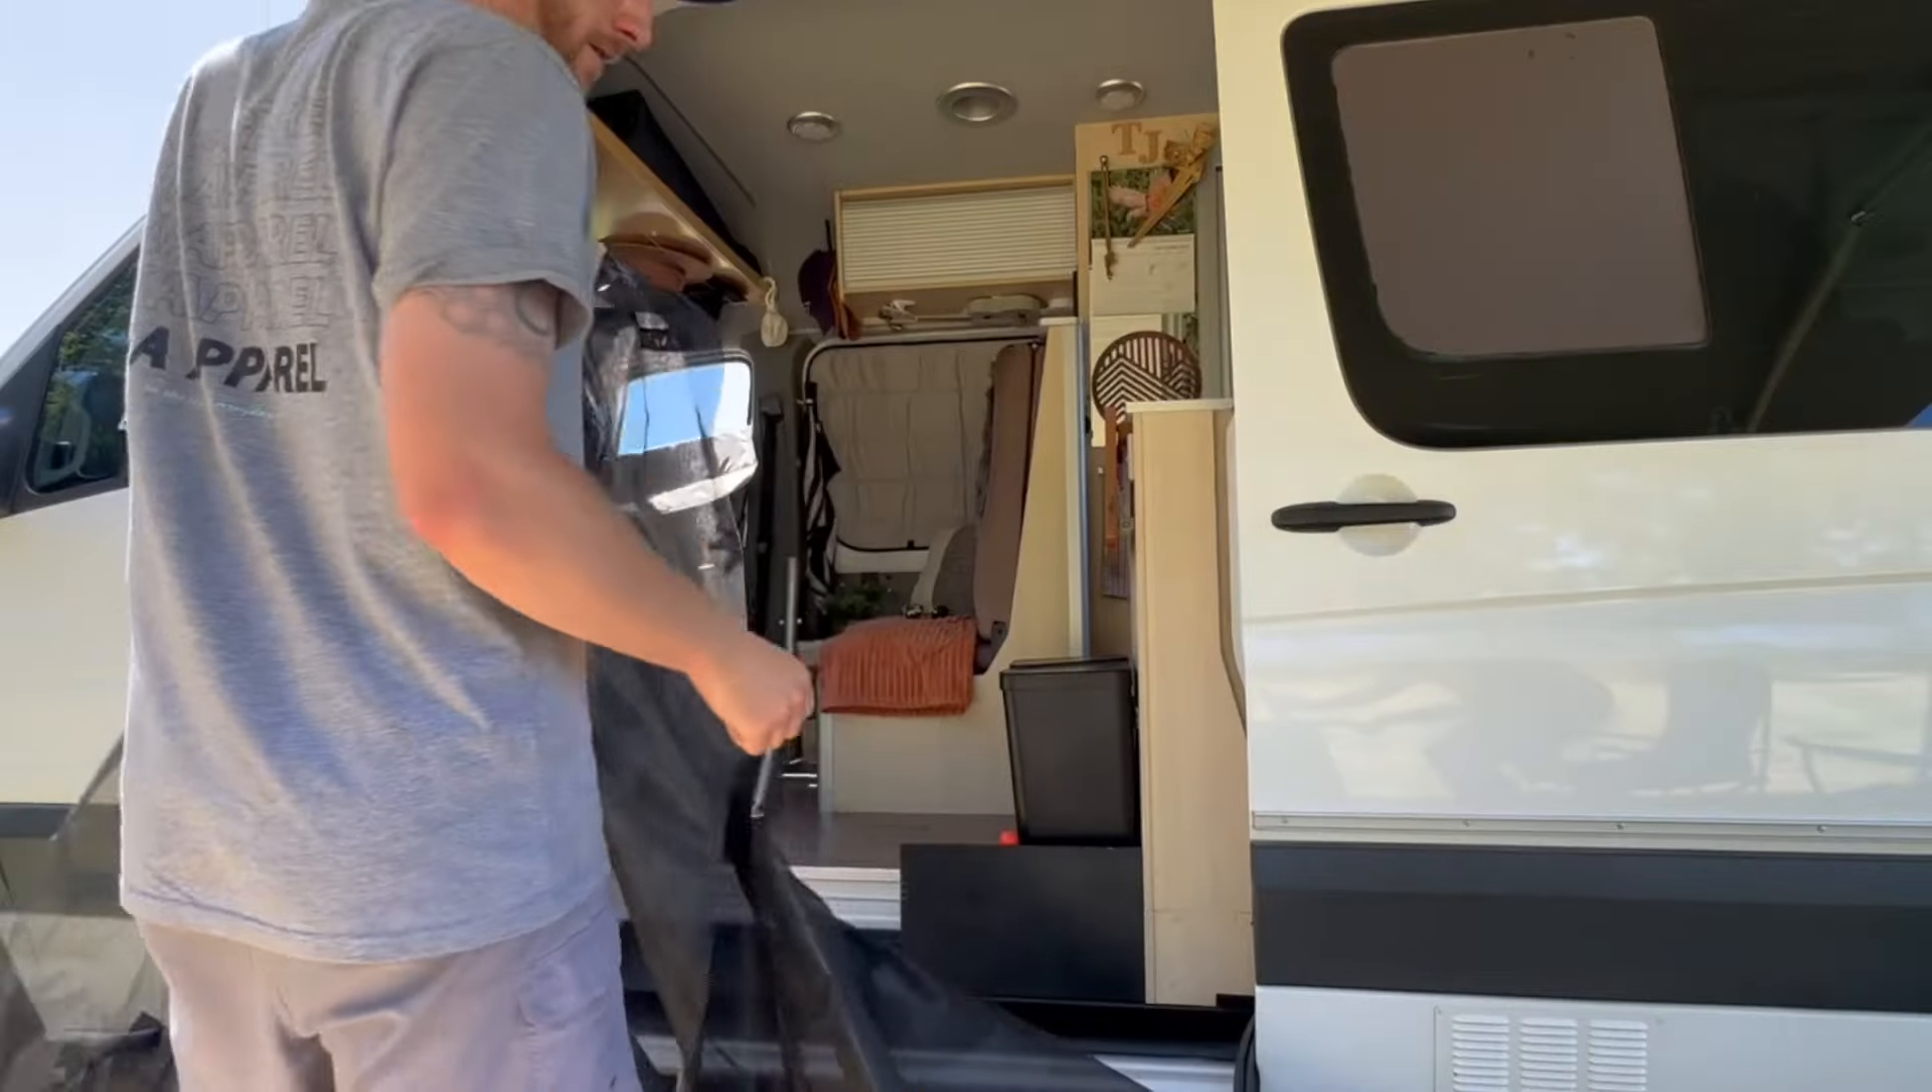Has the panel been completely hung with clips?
No.